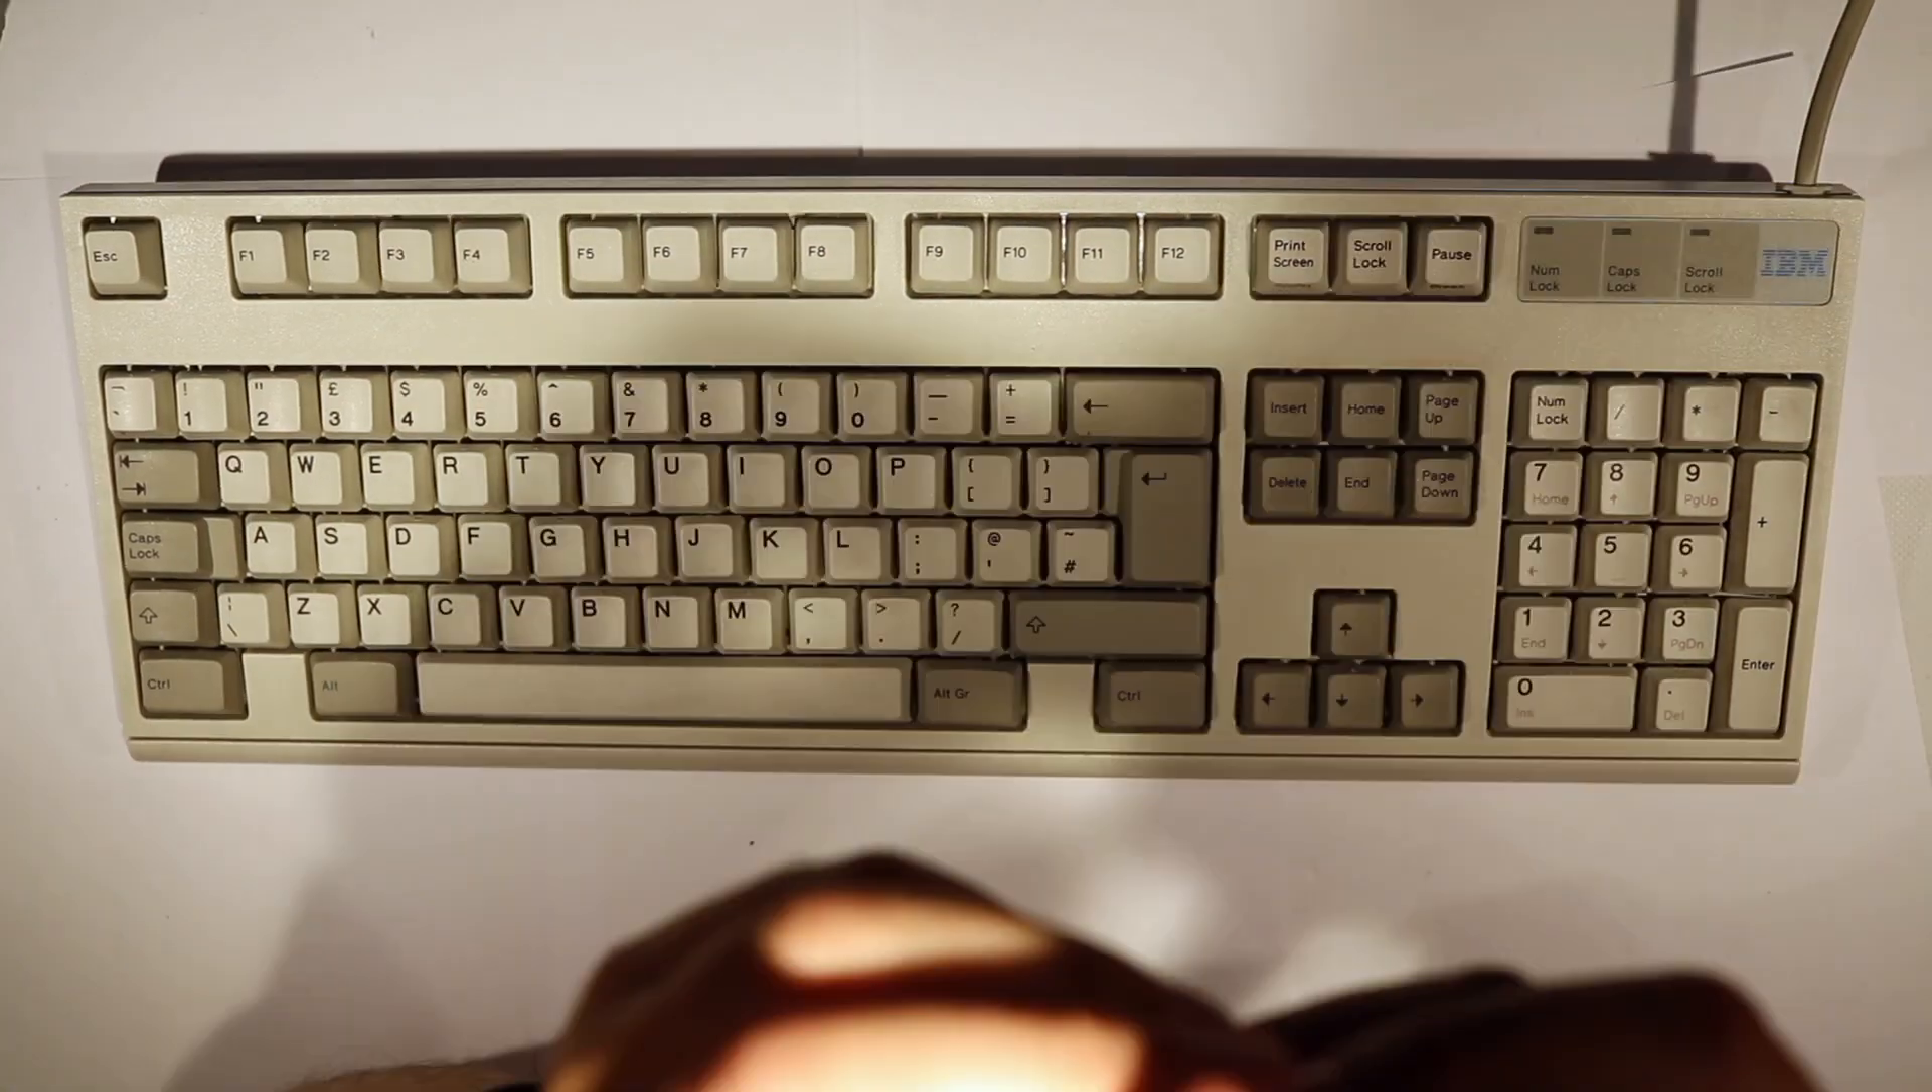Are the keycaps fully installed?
Yes.